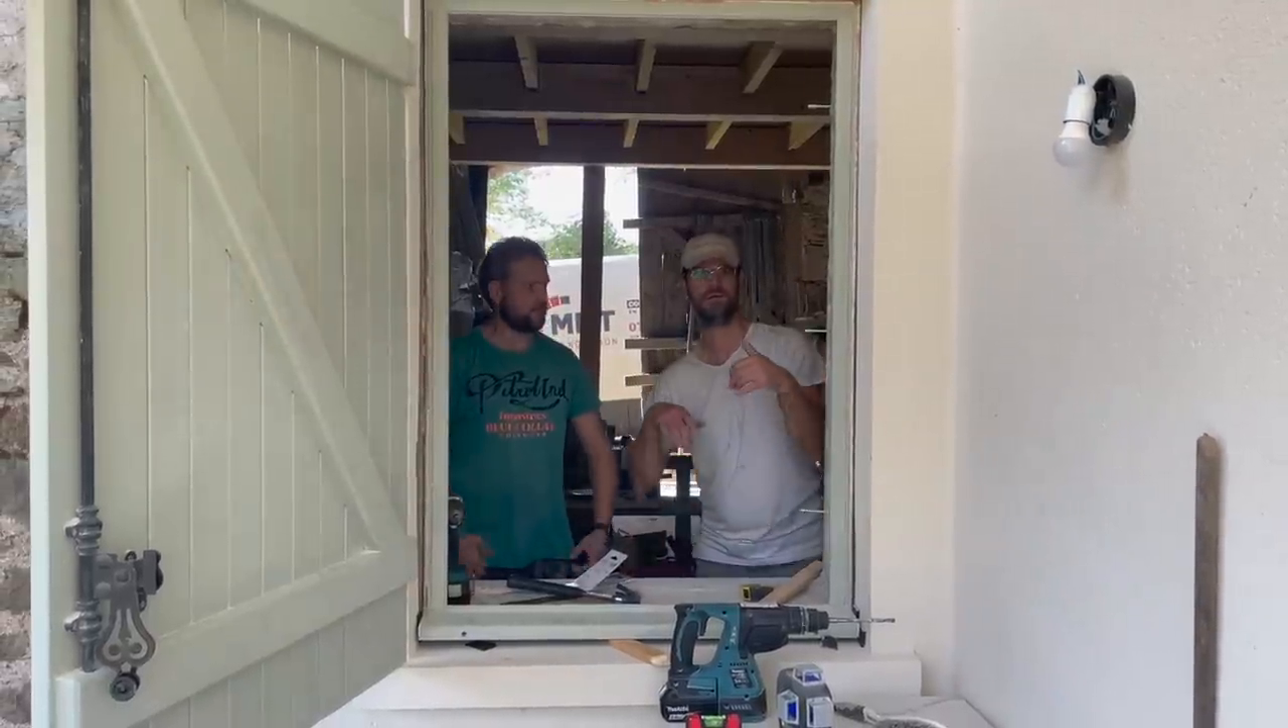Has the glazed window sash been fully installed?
No.